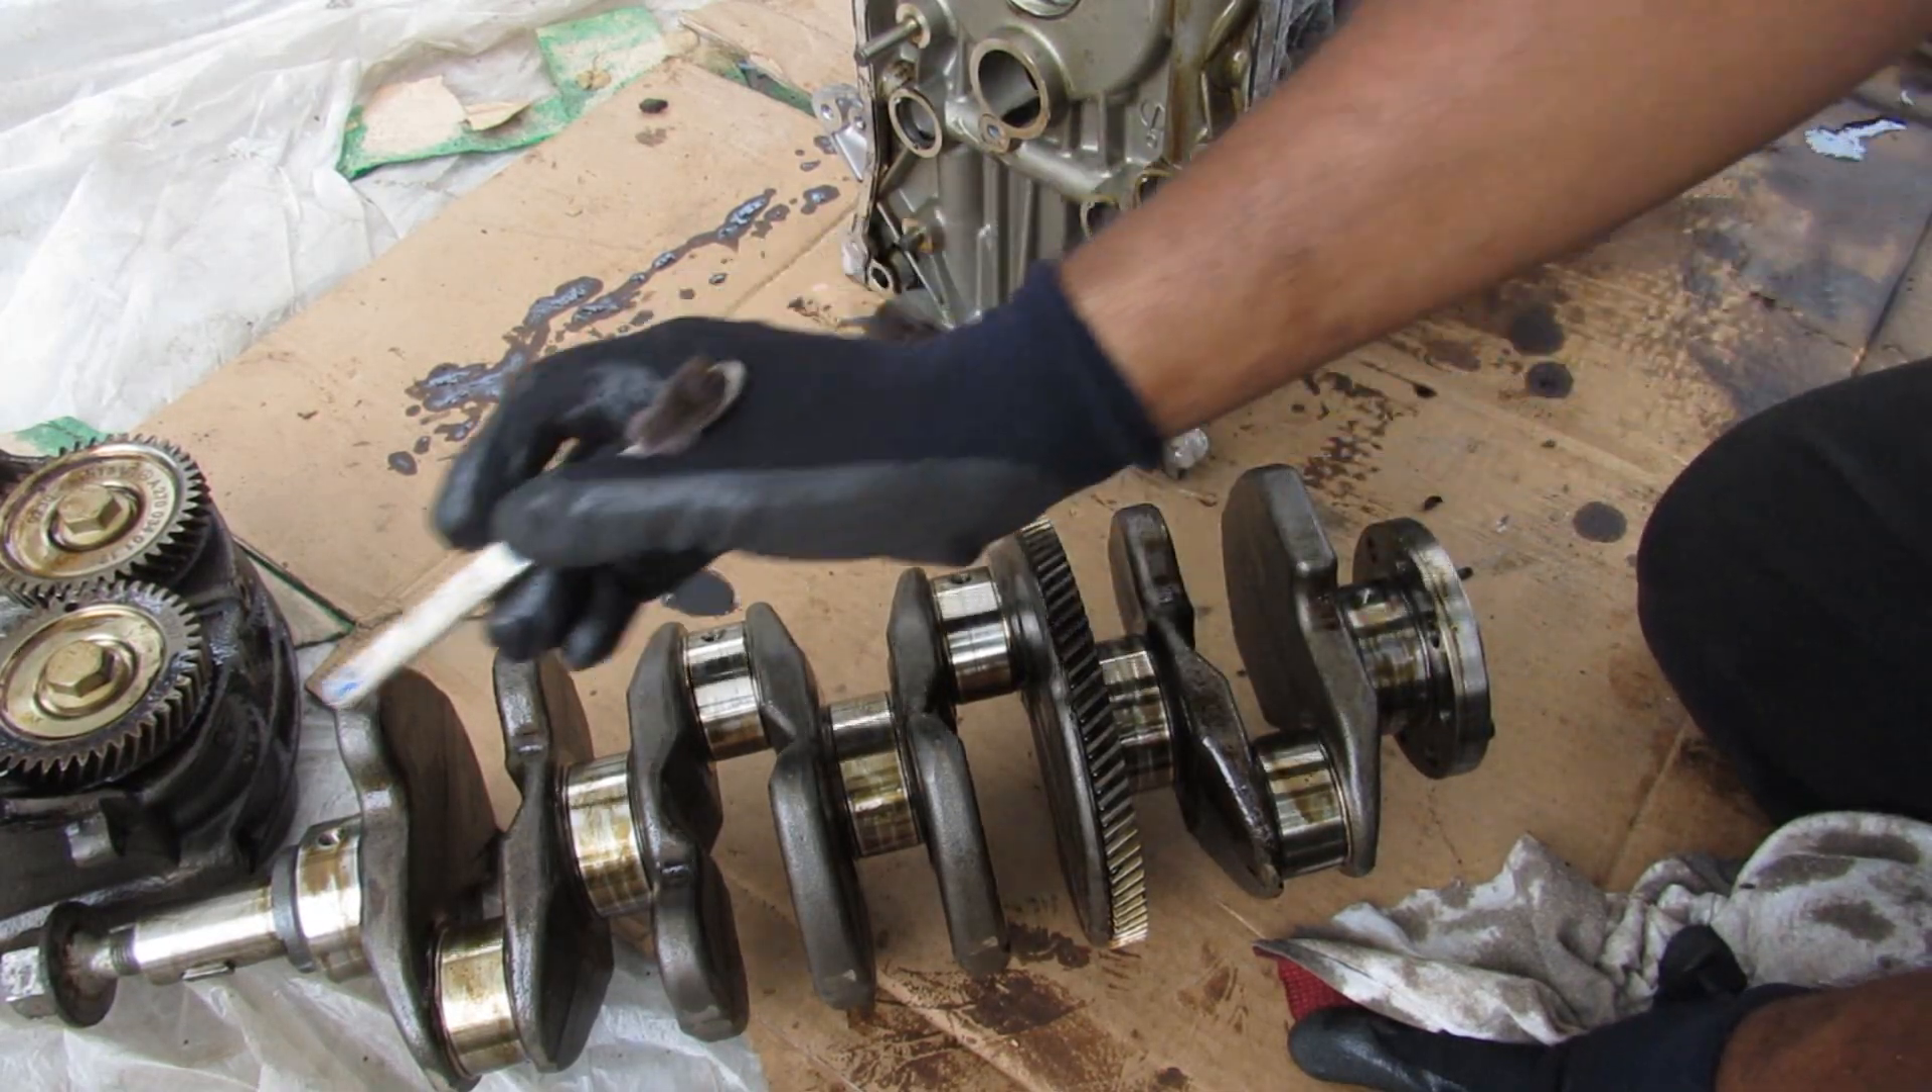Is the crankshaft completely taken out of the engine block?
Yes.